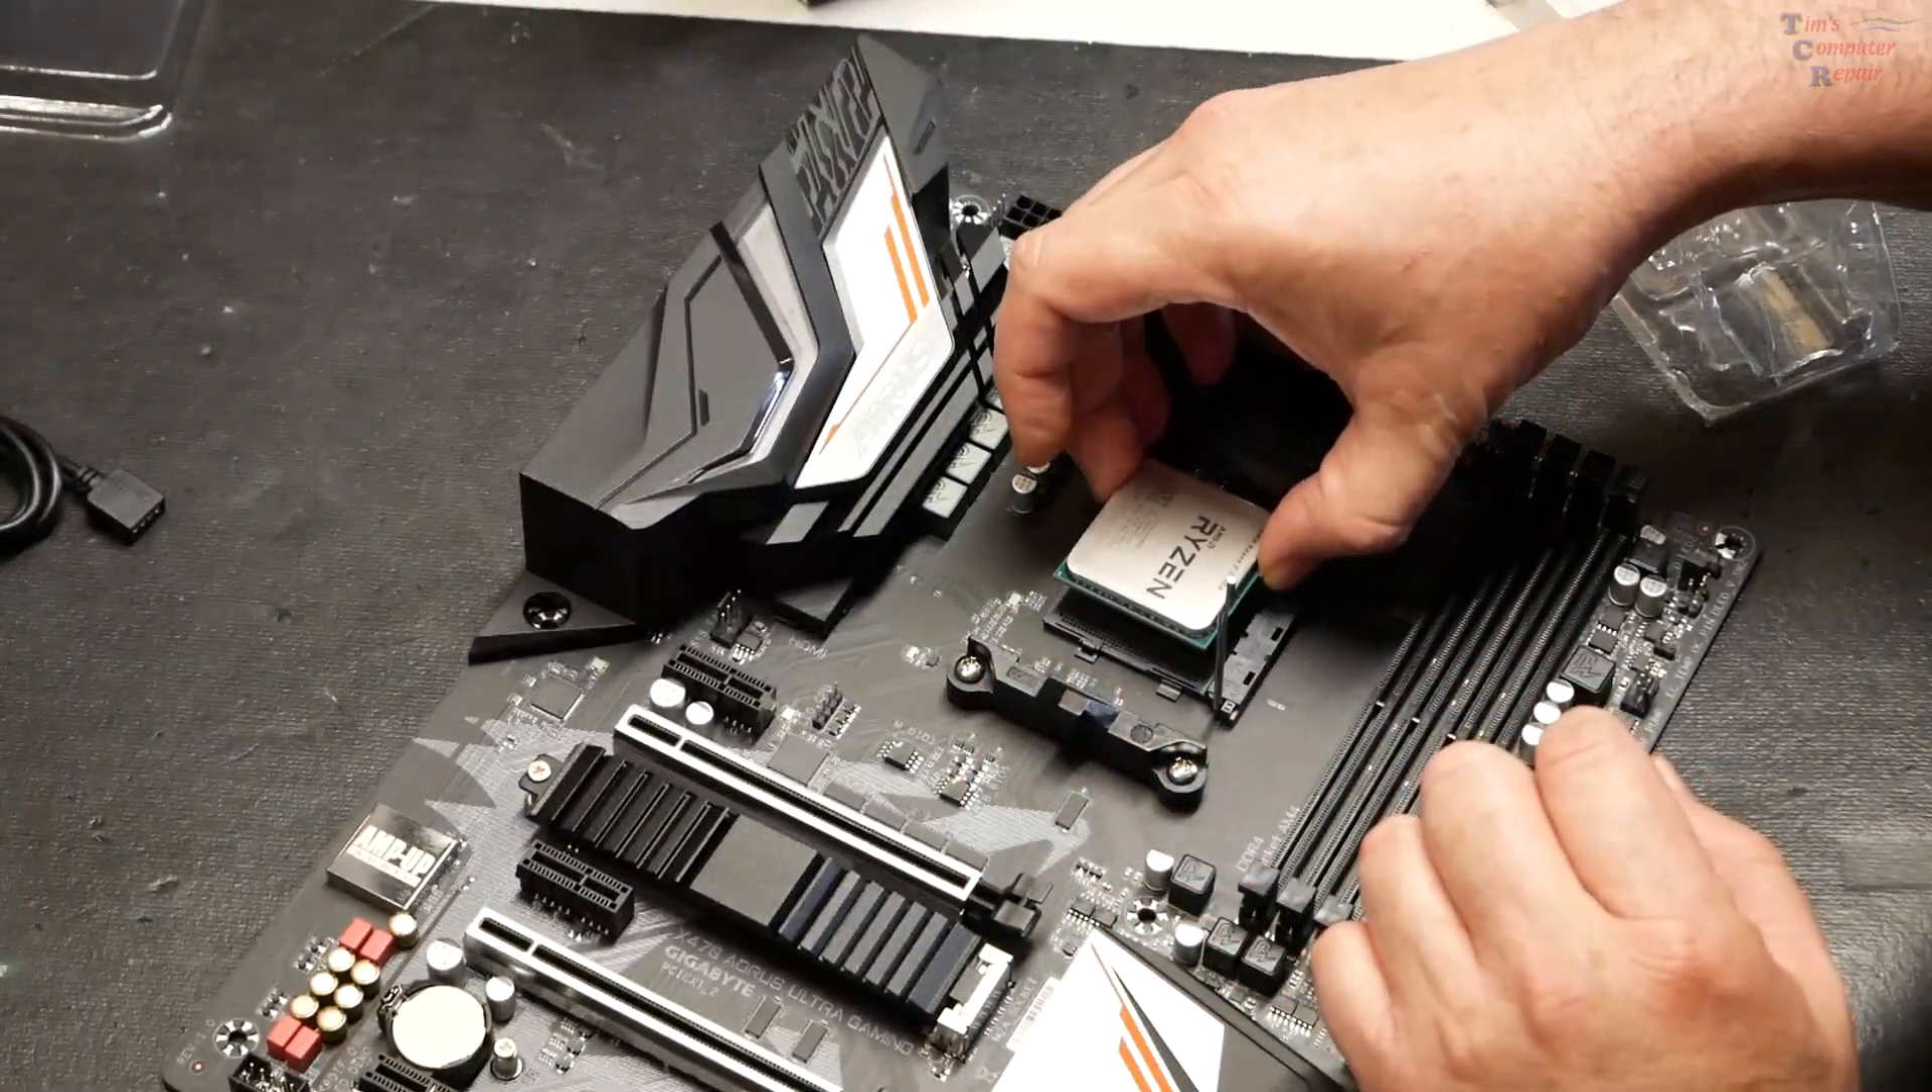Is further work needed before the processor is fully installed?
Yes.